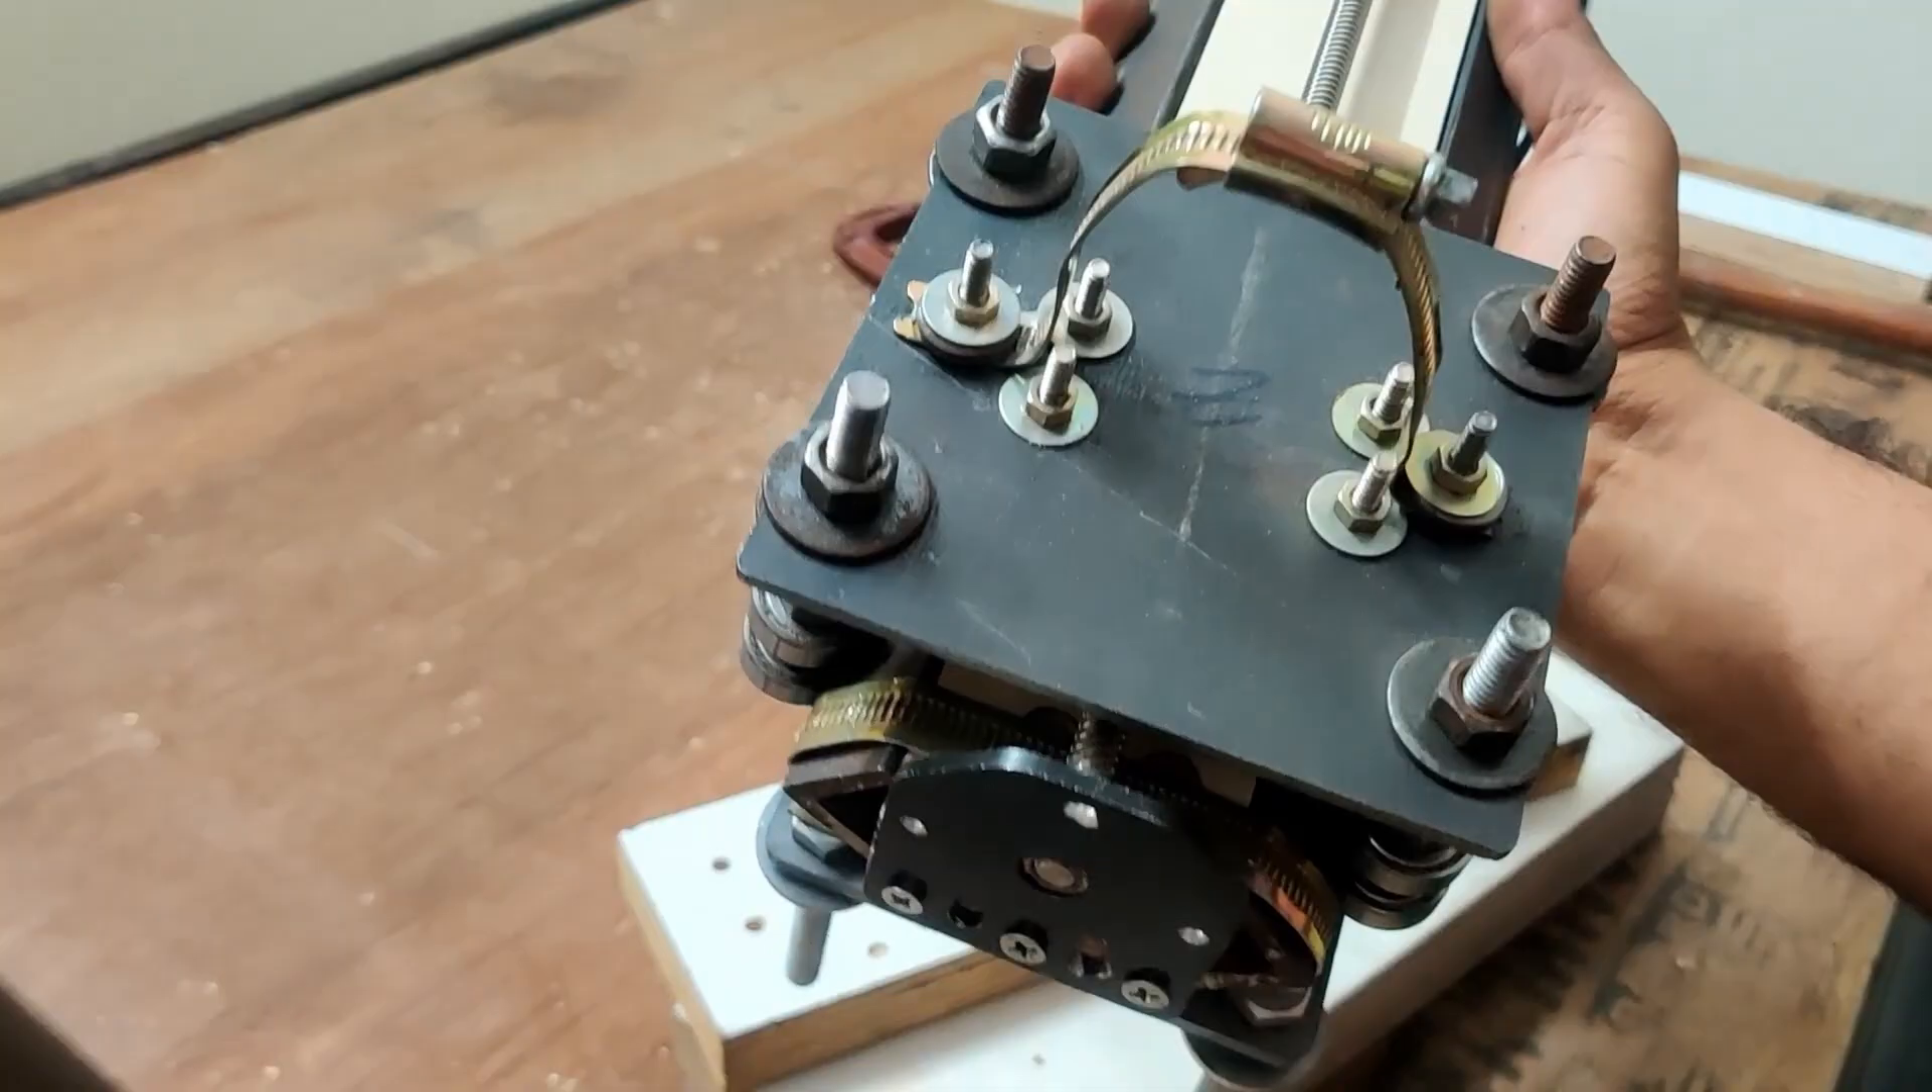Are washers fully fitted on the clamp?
Yes.